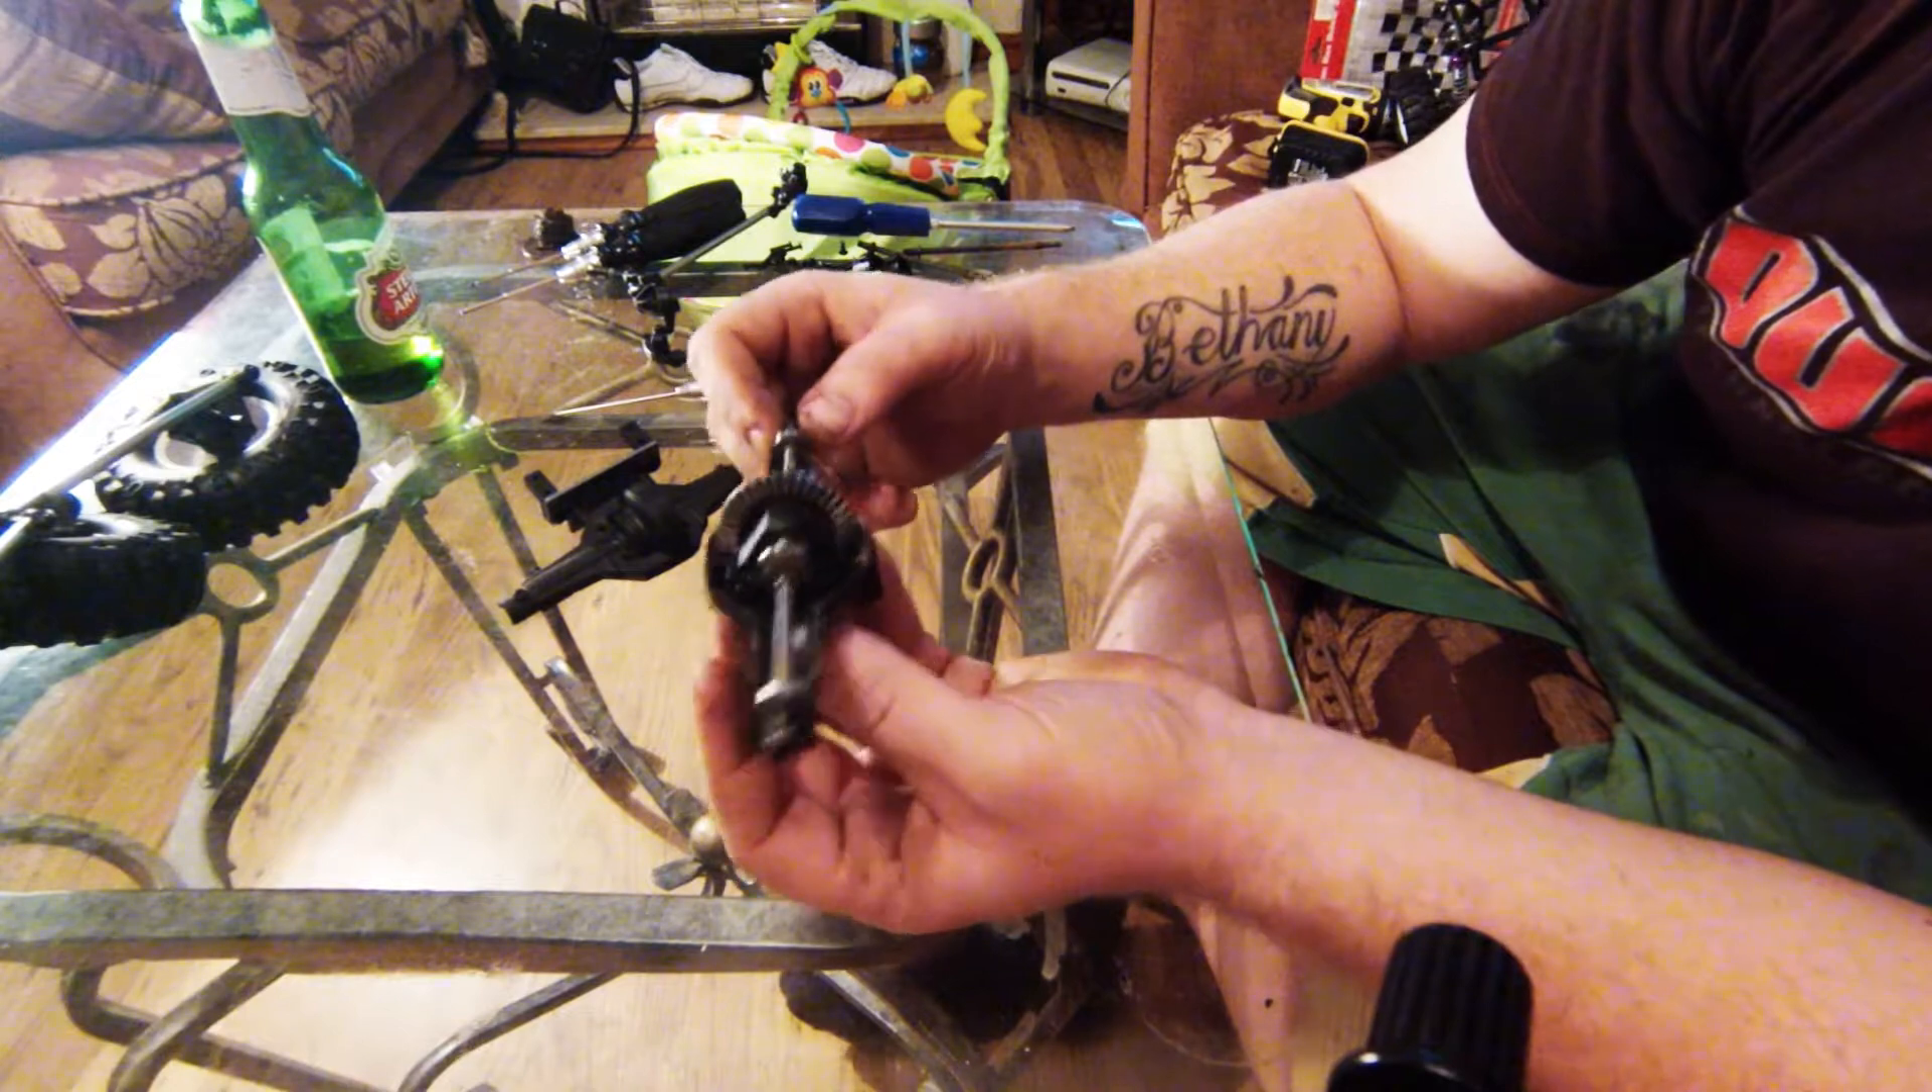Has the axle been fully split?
Yes.